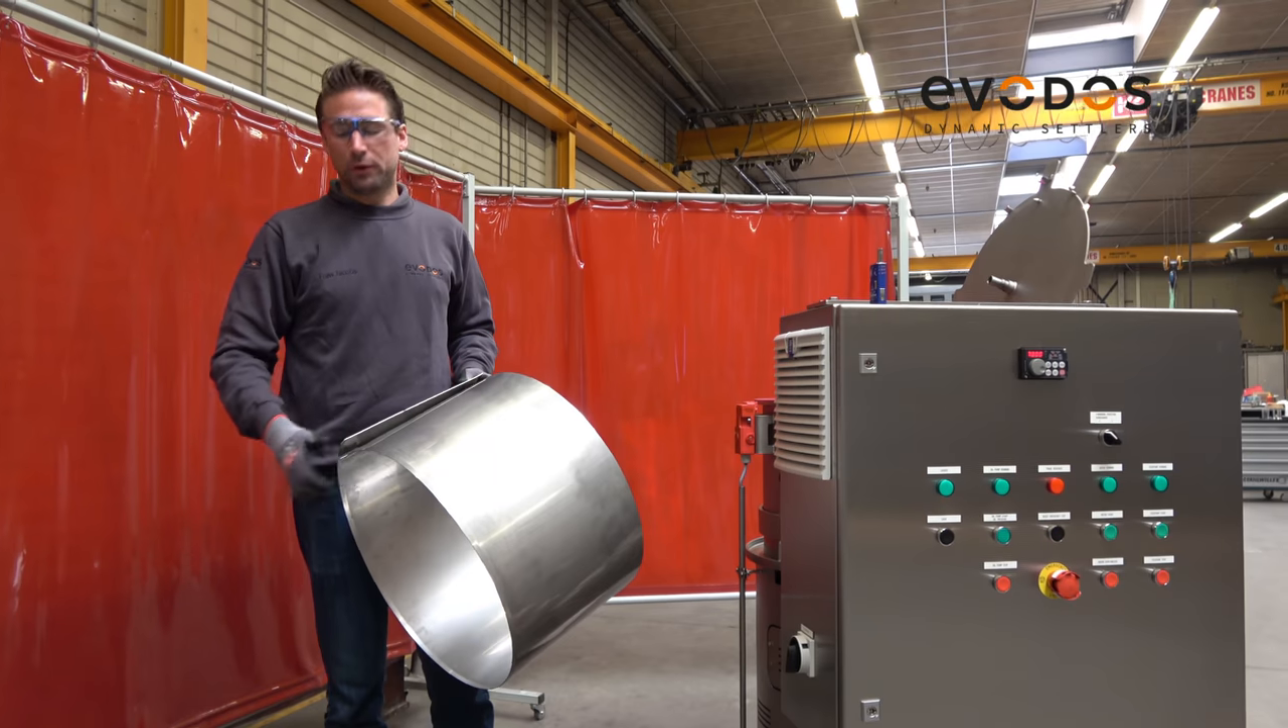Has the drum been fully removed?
Yes.